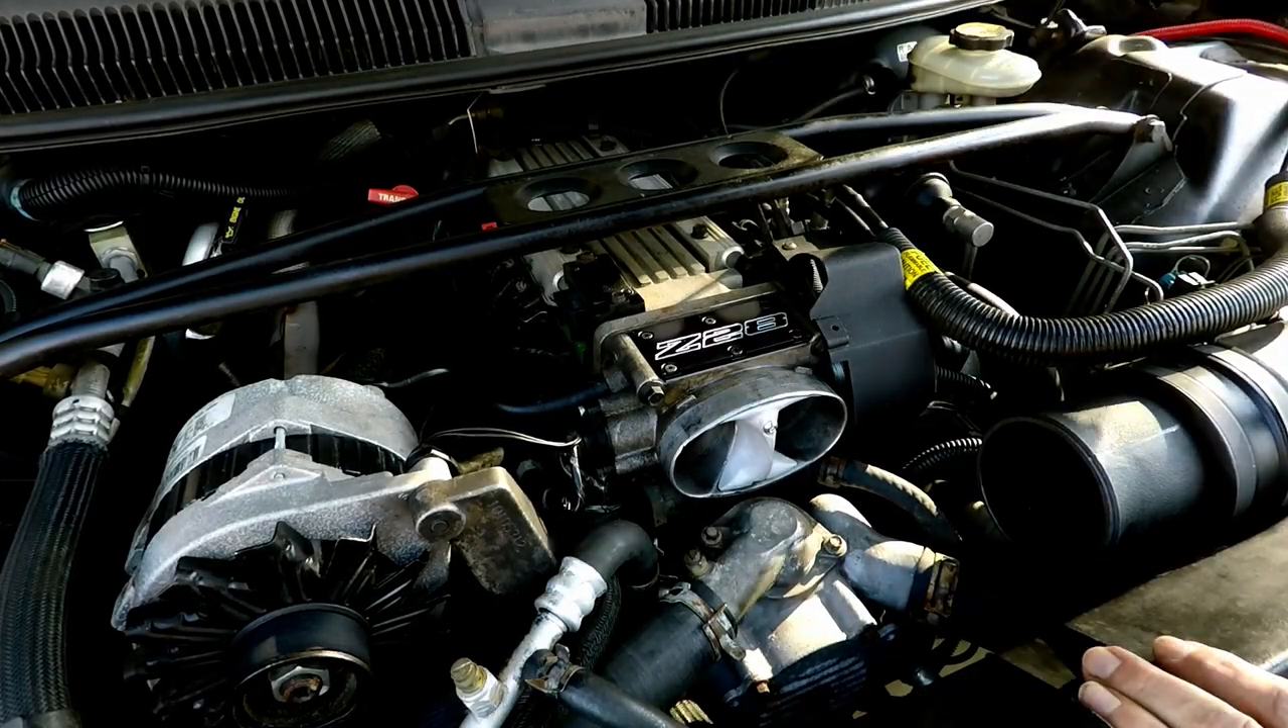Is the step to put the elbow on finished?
No.